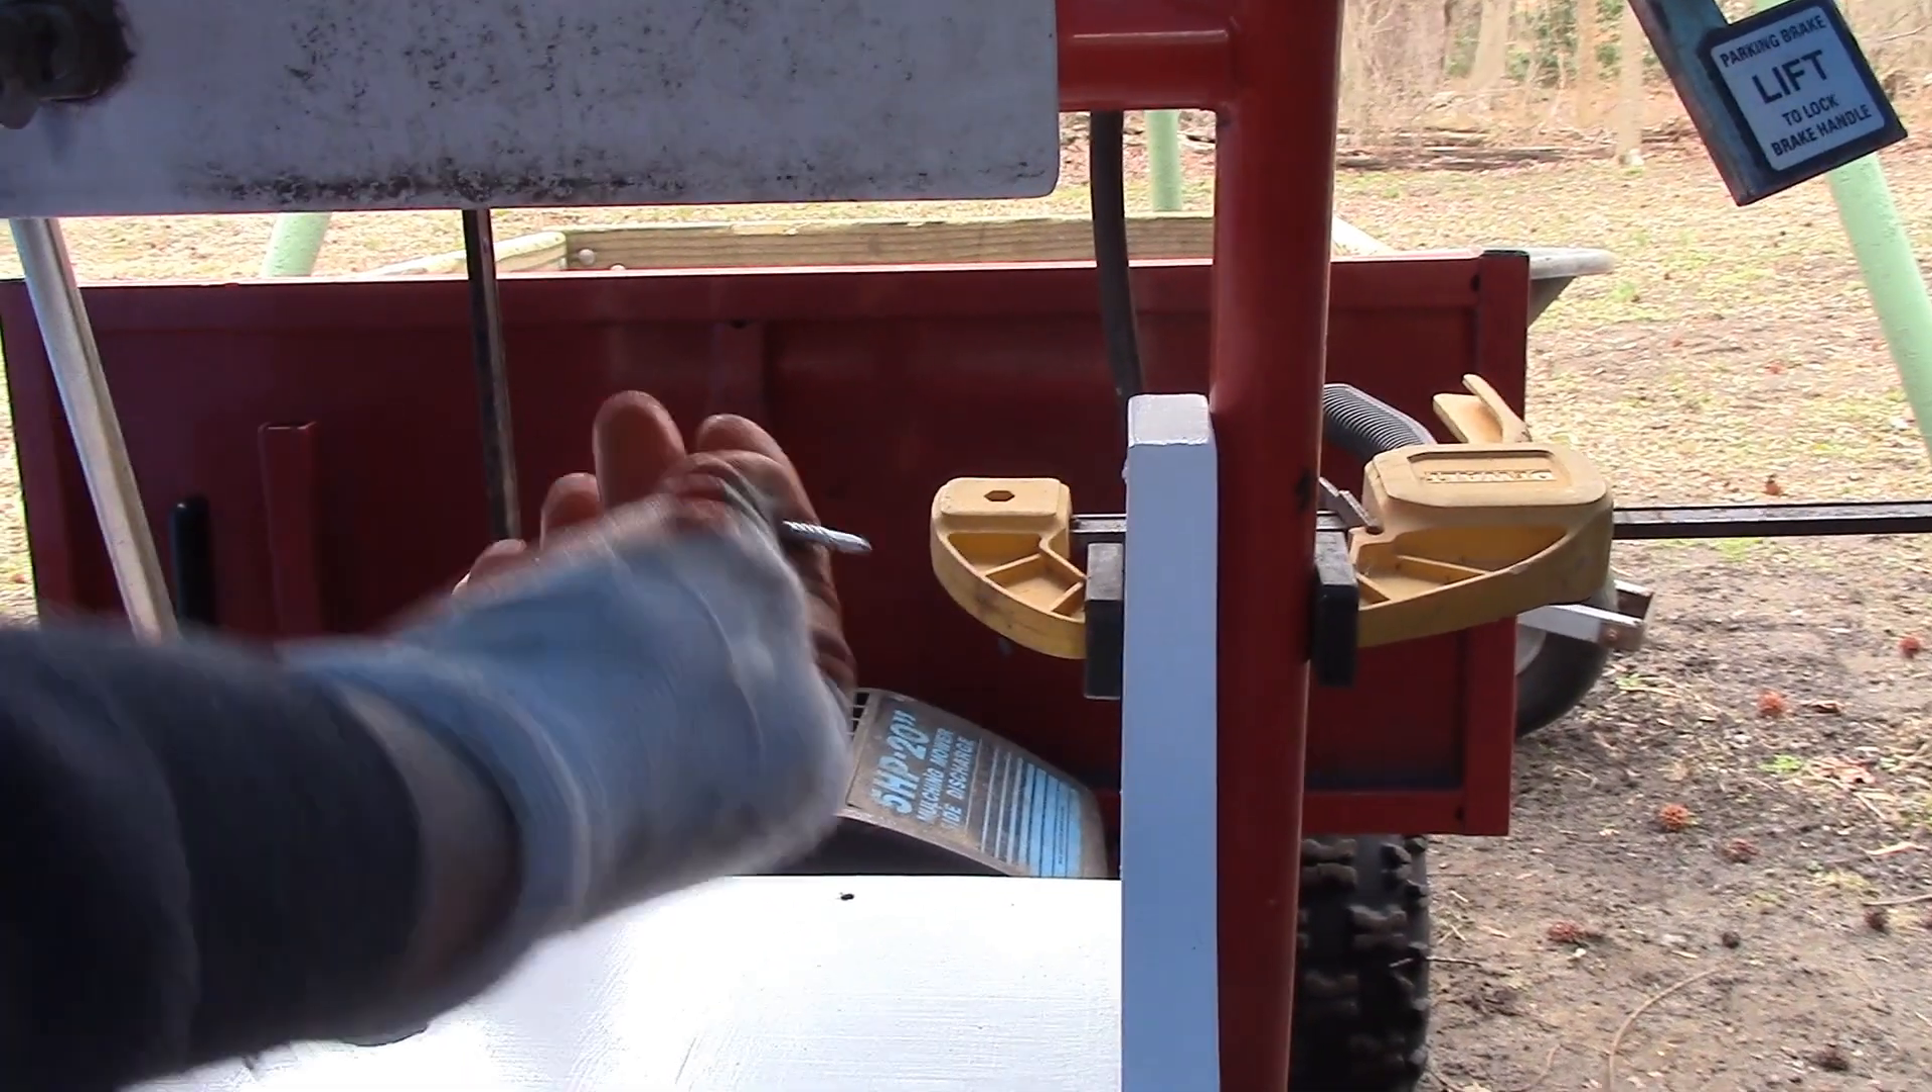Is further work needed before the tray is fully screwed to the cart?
Yes.